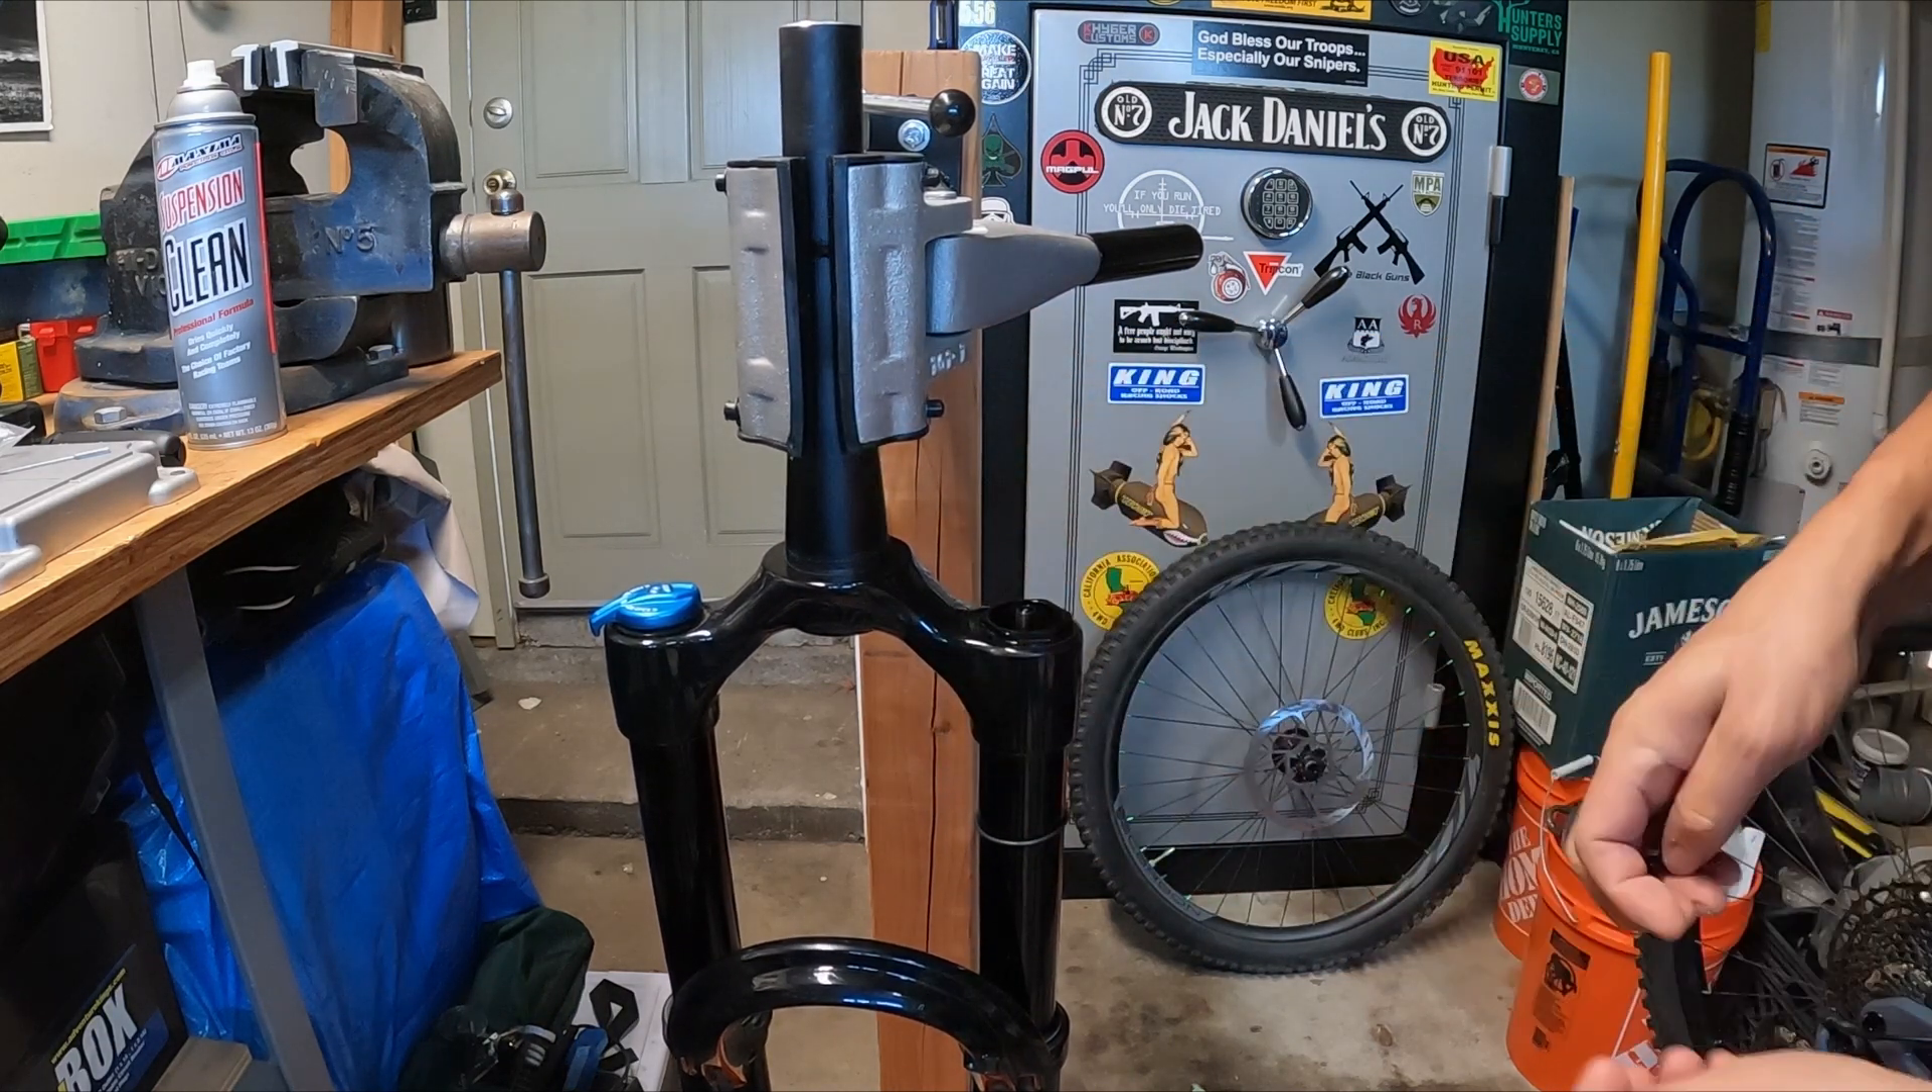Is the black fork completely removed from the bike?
Yes.